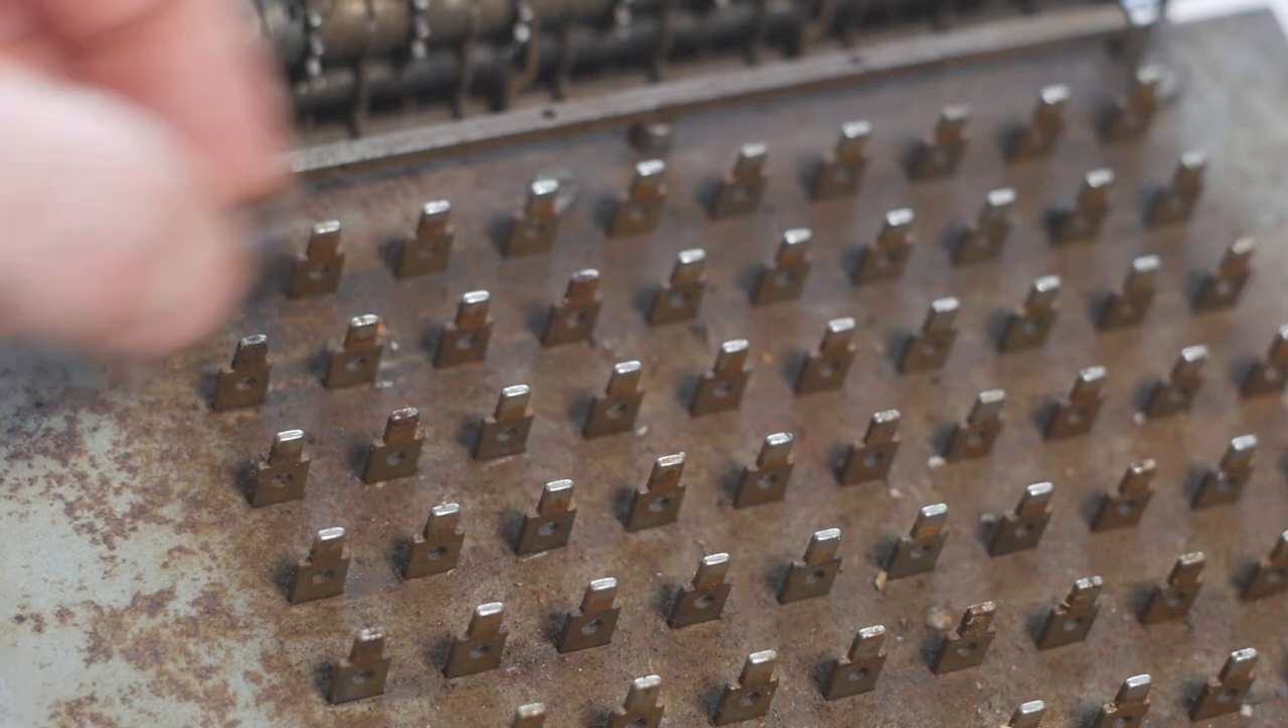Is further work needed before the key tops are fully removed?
No.